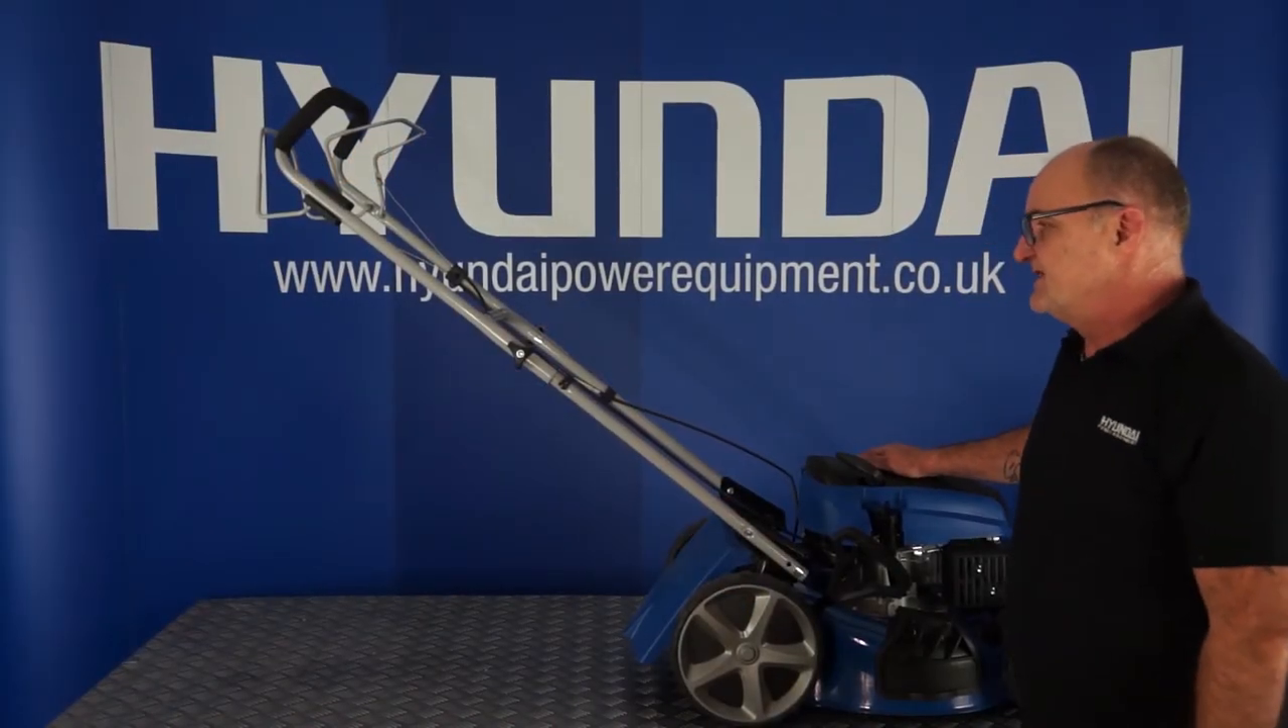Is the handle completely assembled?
Yes.